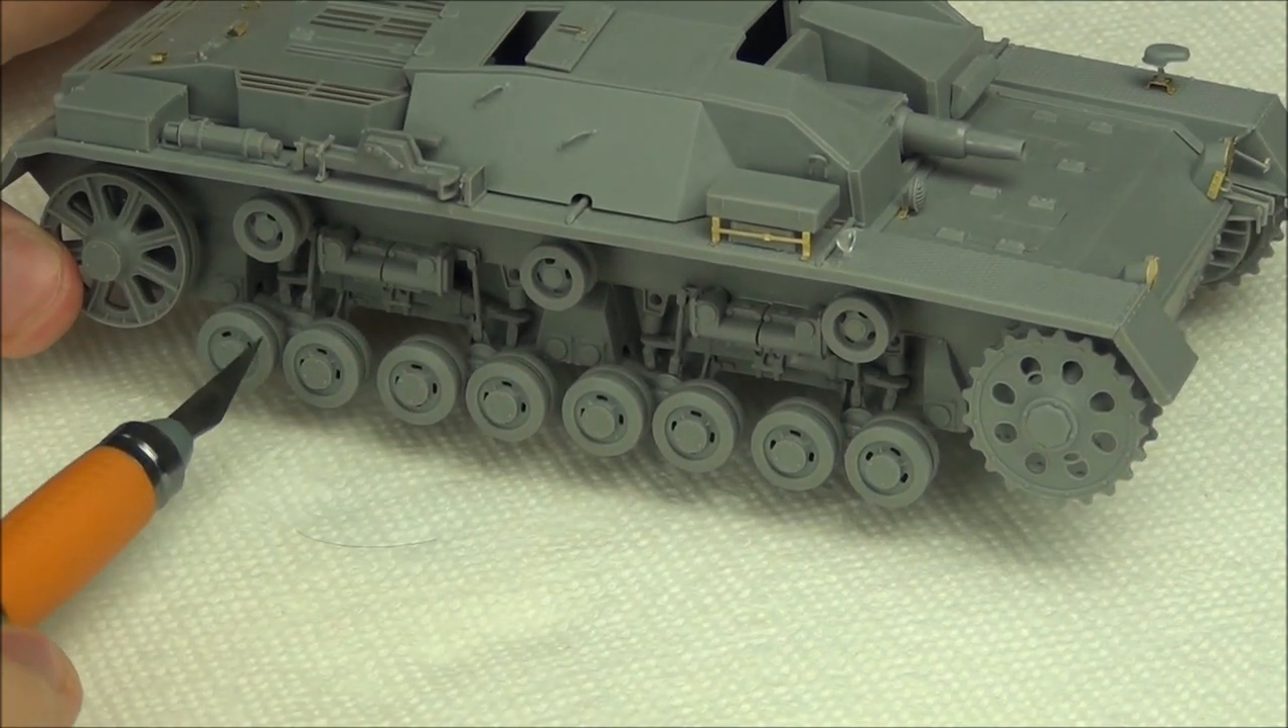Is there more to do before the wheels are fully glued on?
No.